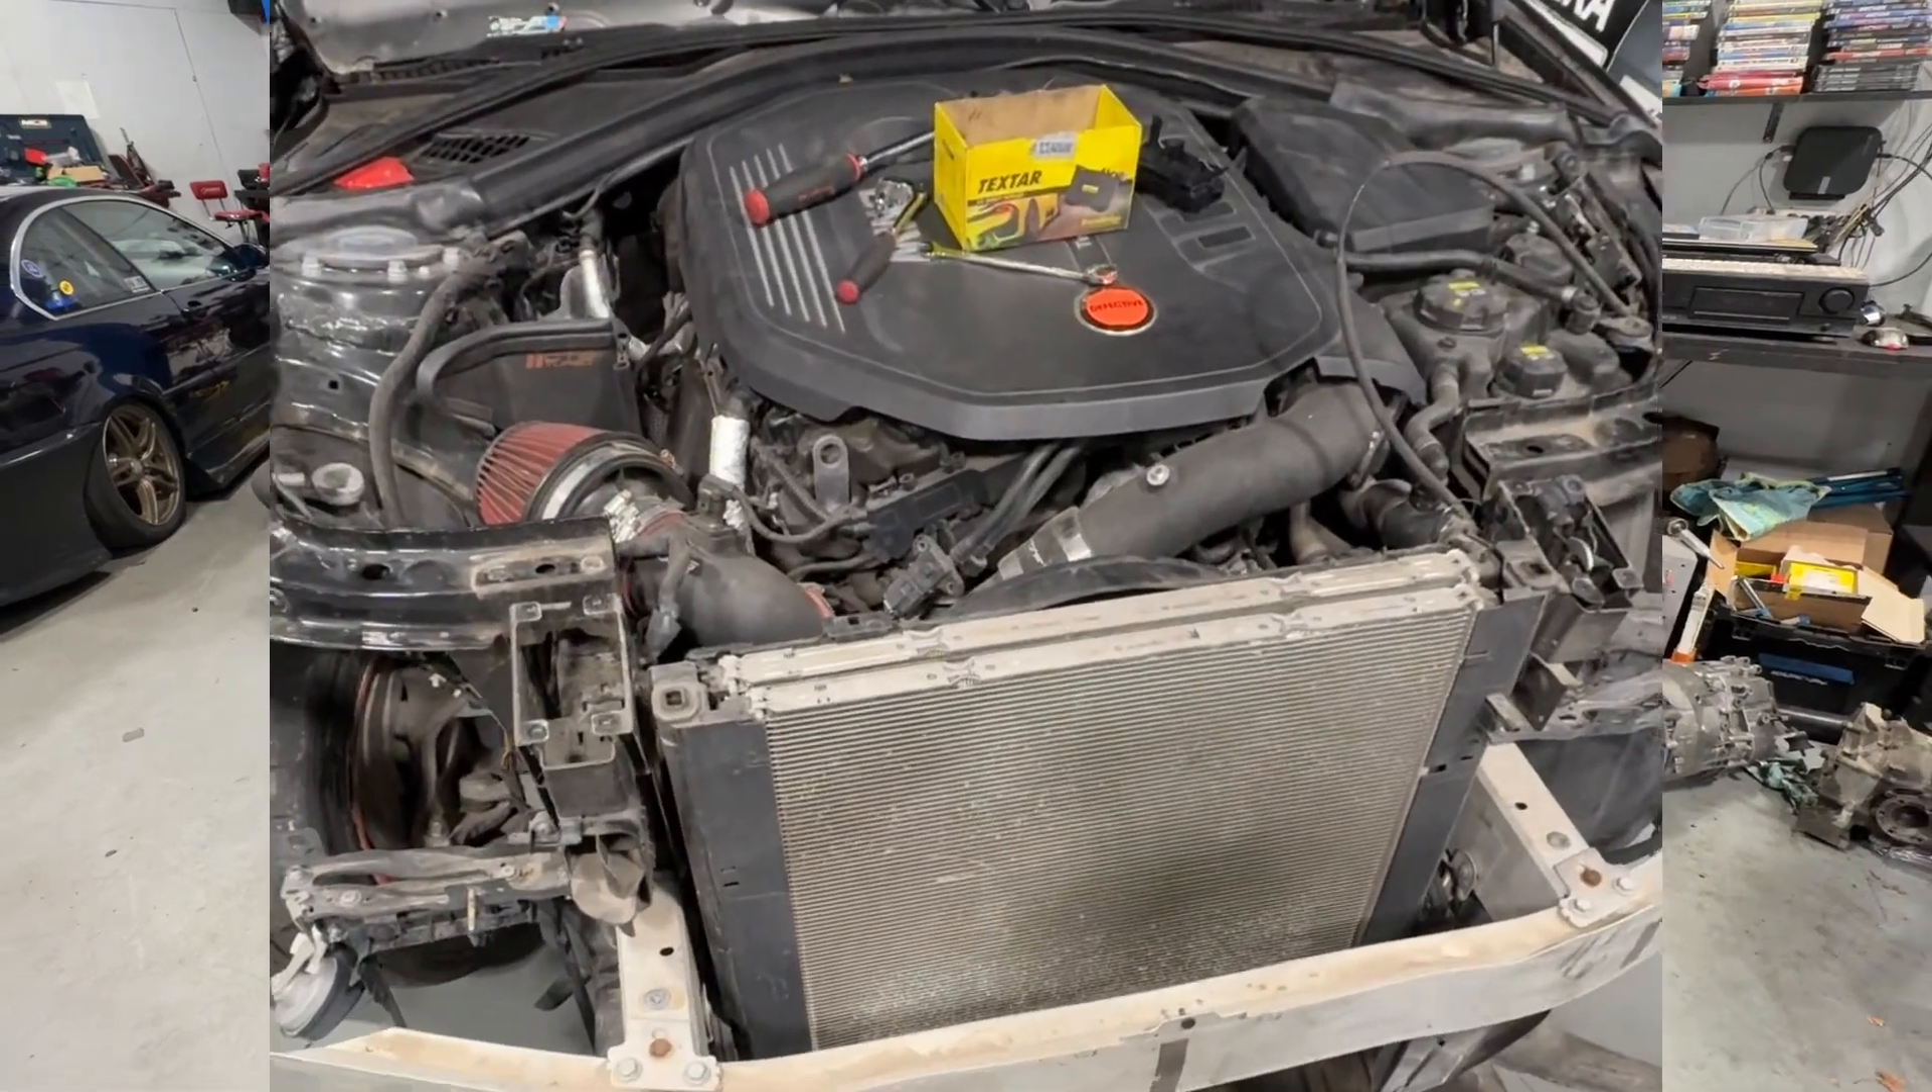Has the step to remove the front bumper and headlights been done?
Yes.